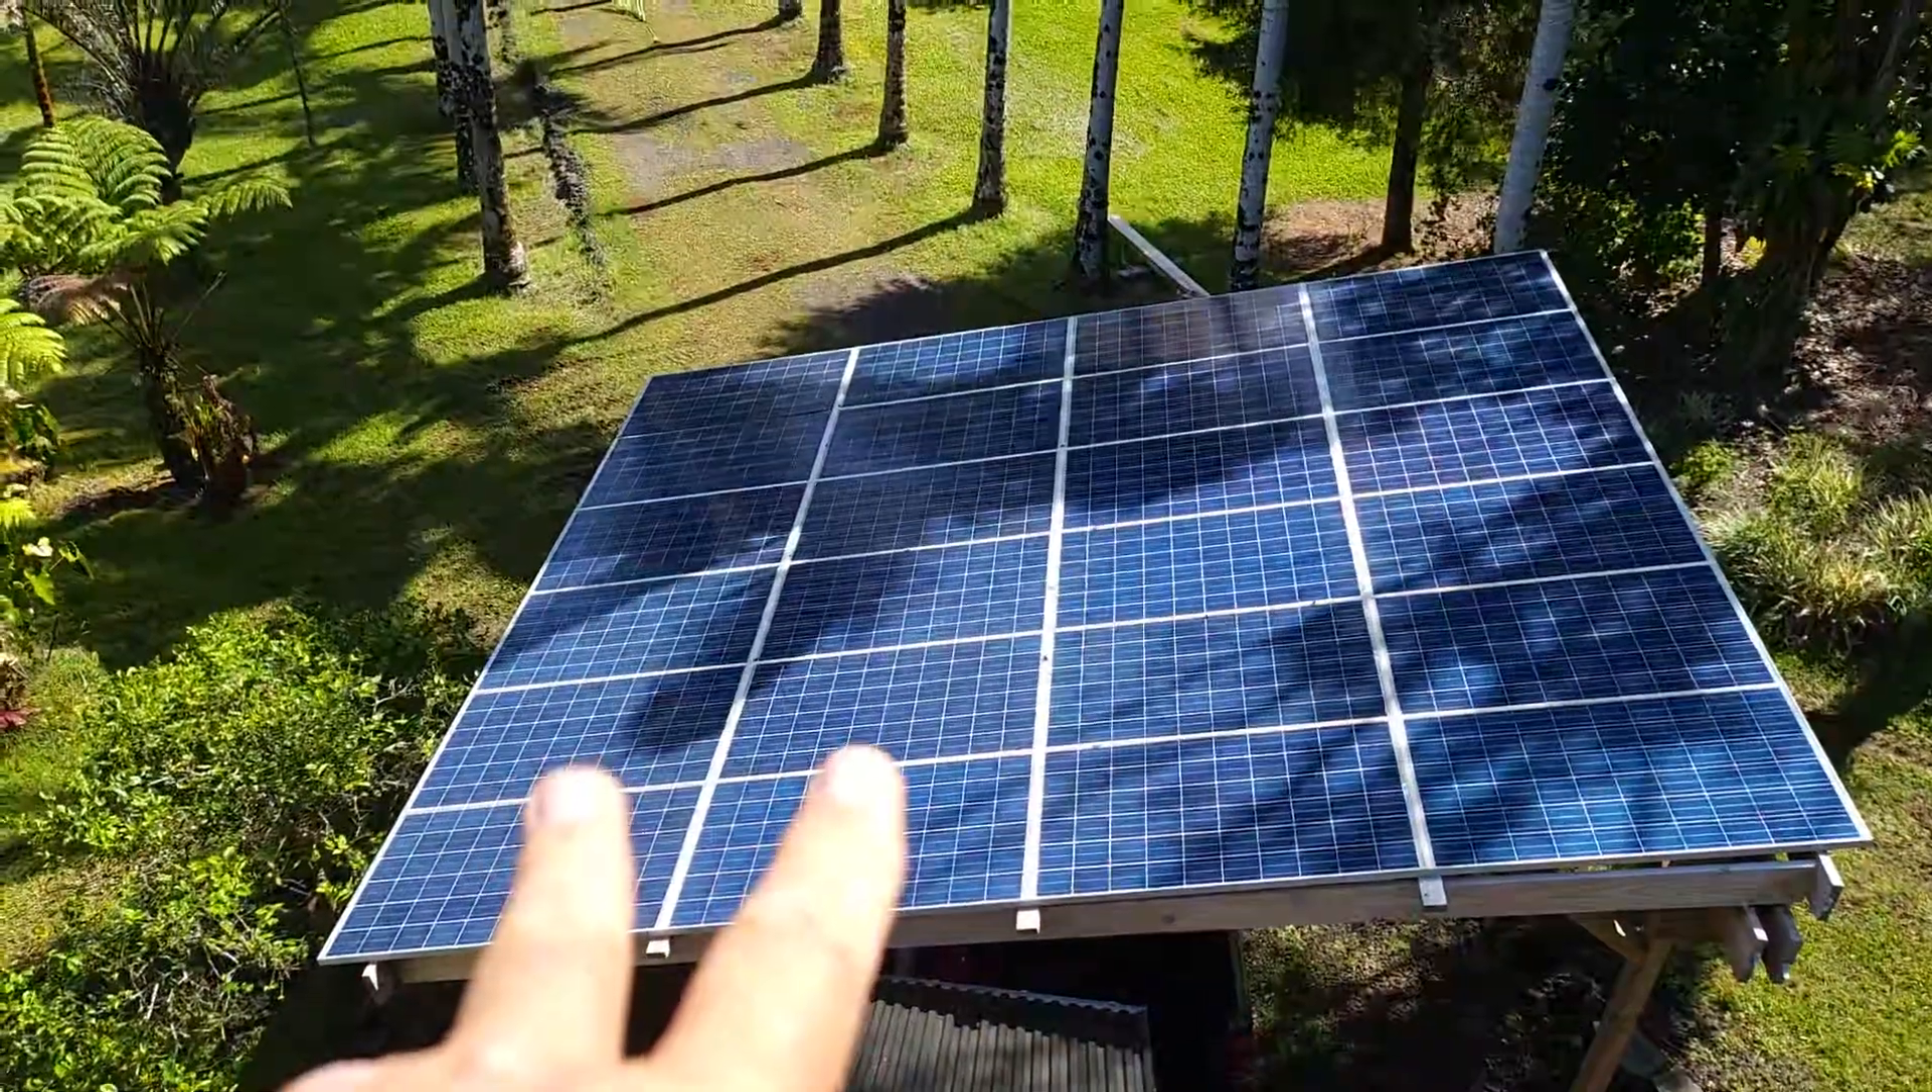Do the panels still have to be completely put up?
No.